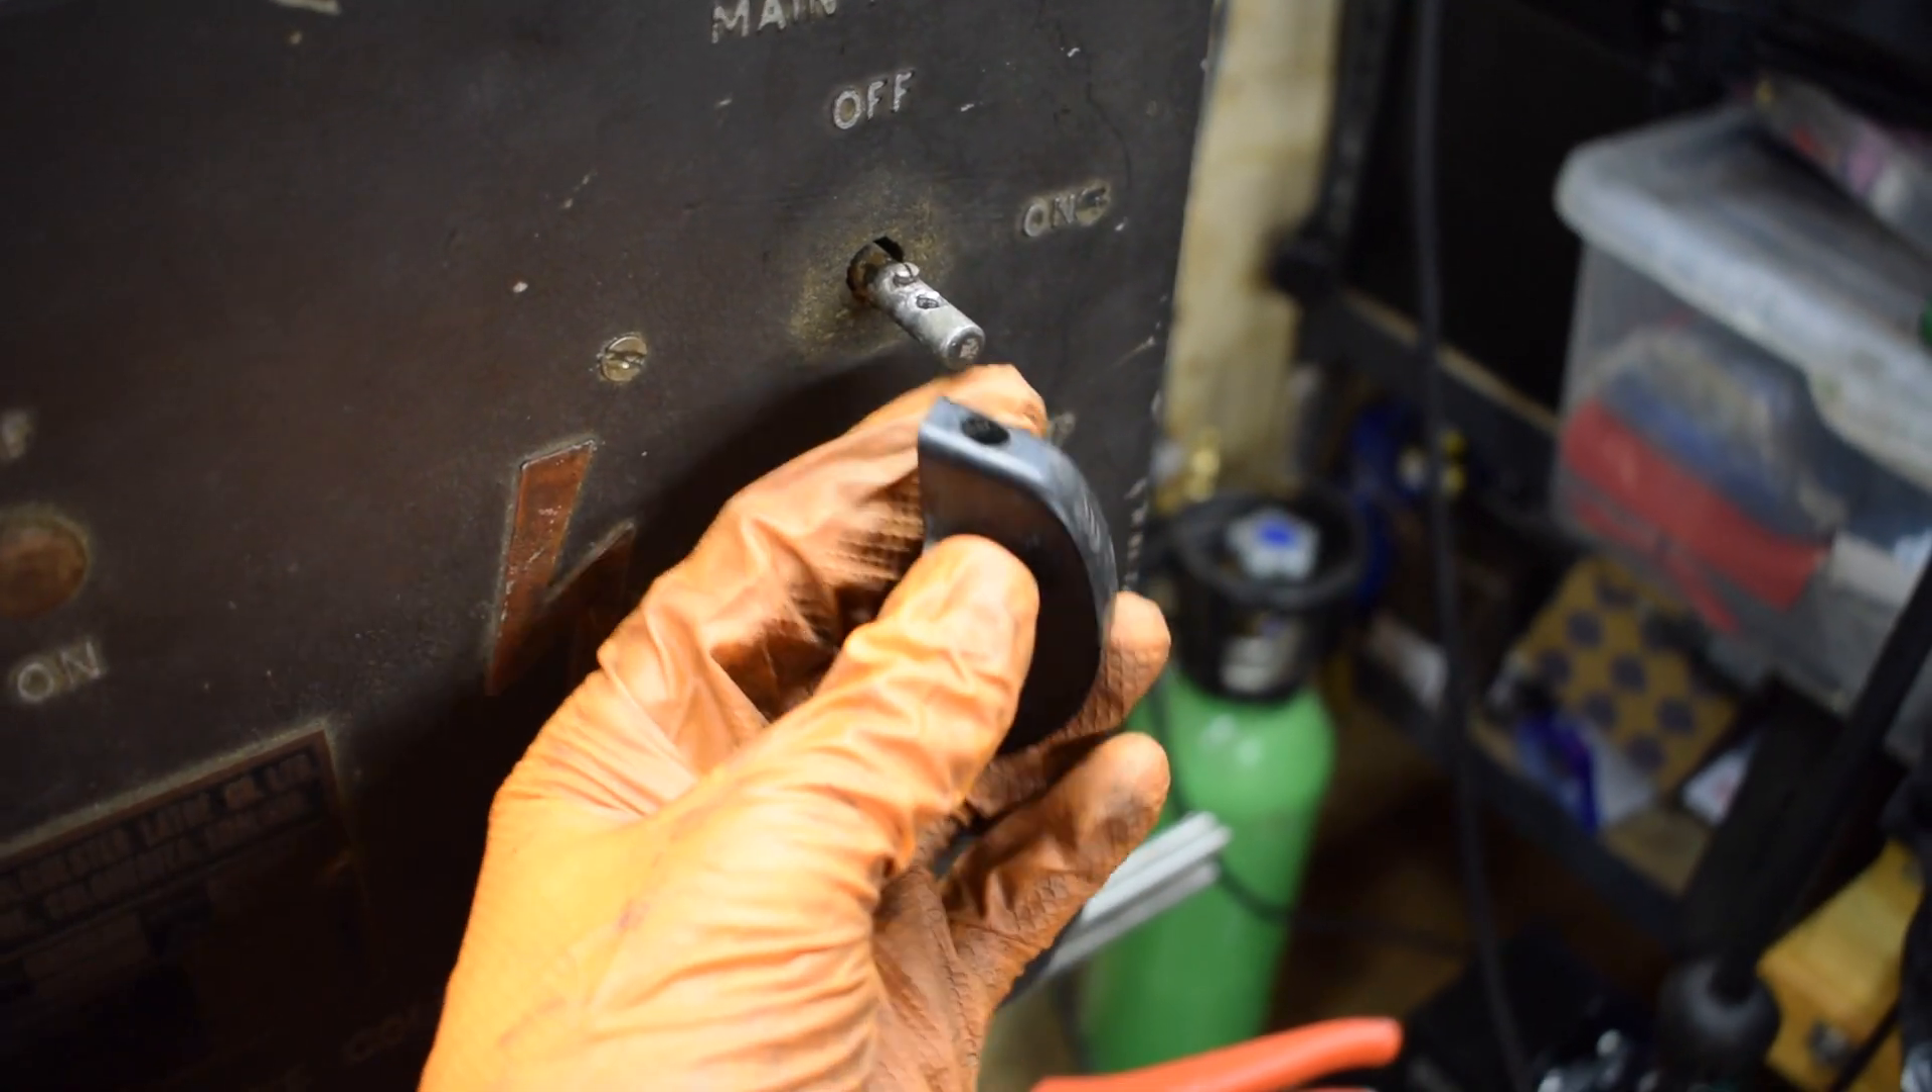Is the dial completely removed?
Yes.